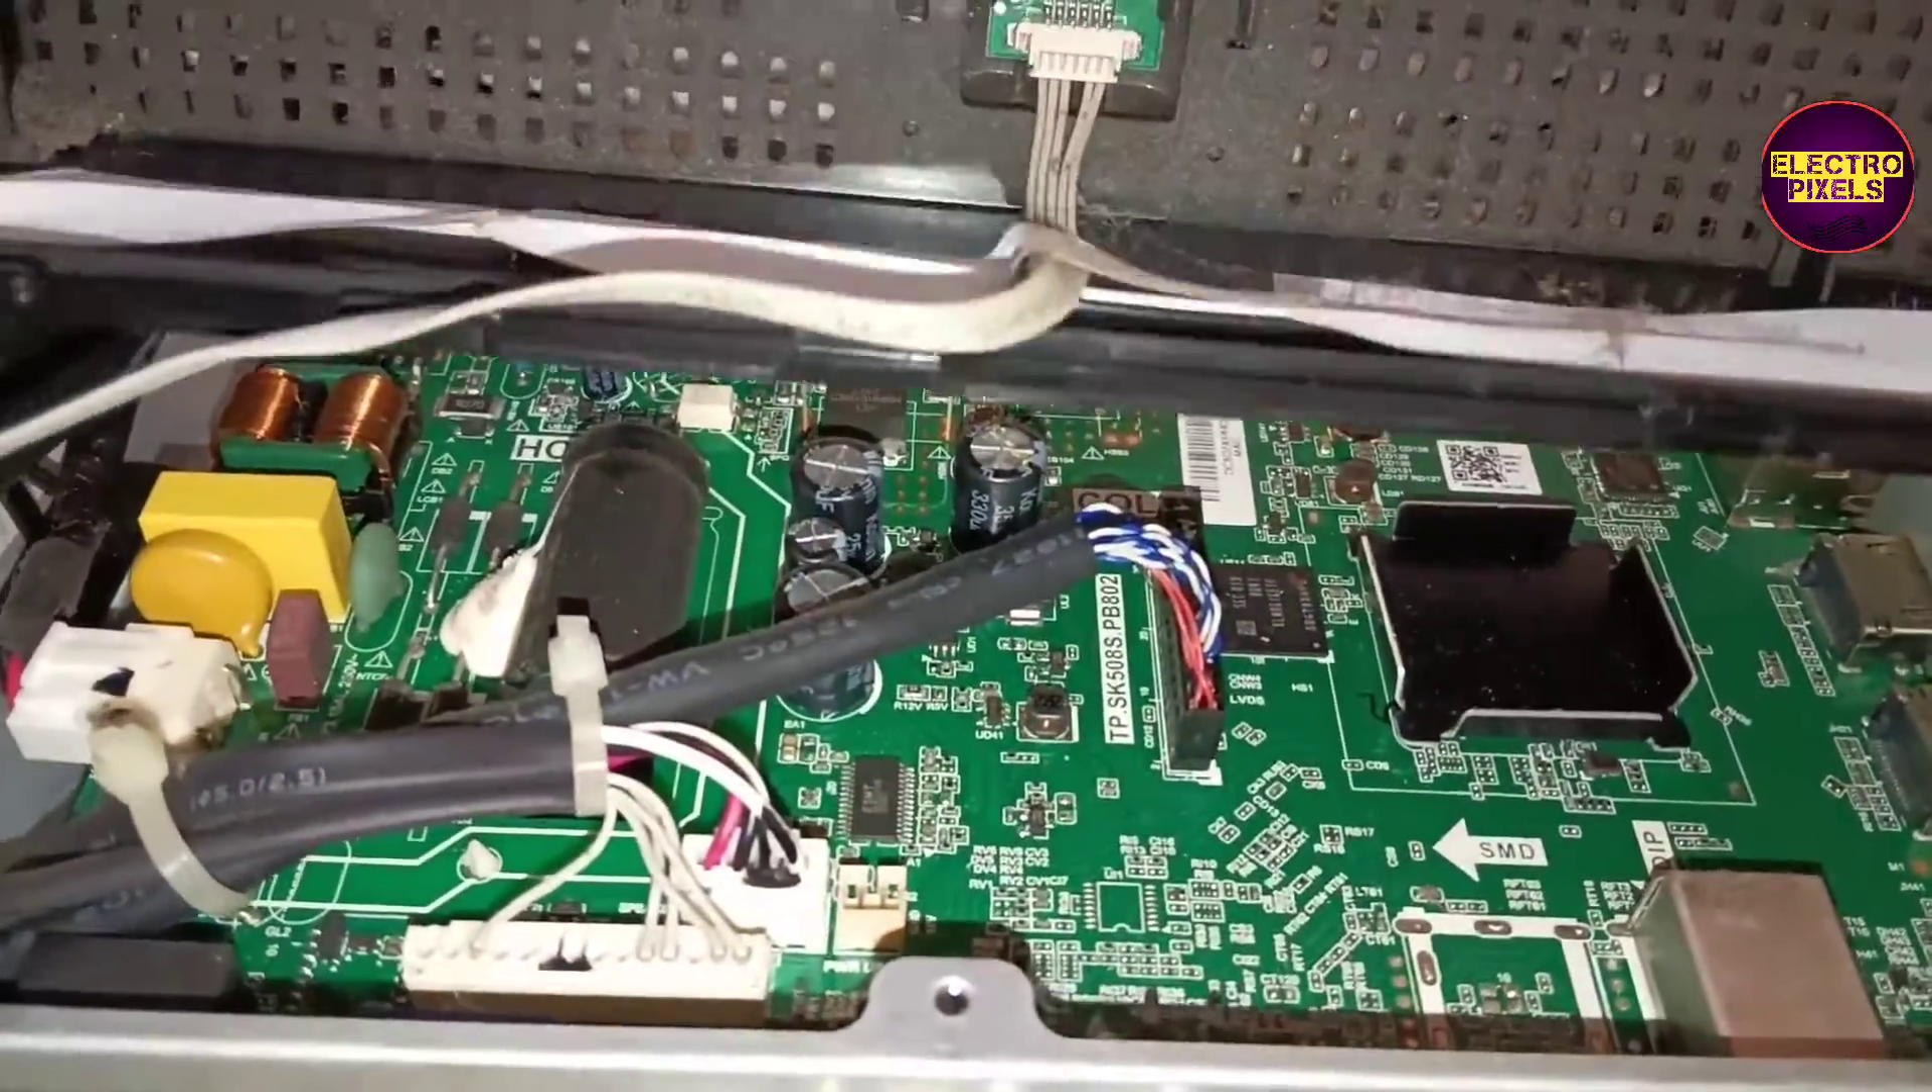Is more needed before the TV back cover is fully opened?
No.